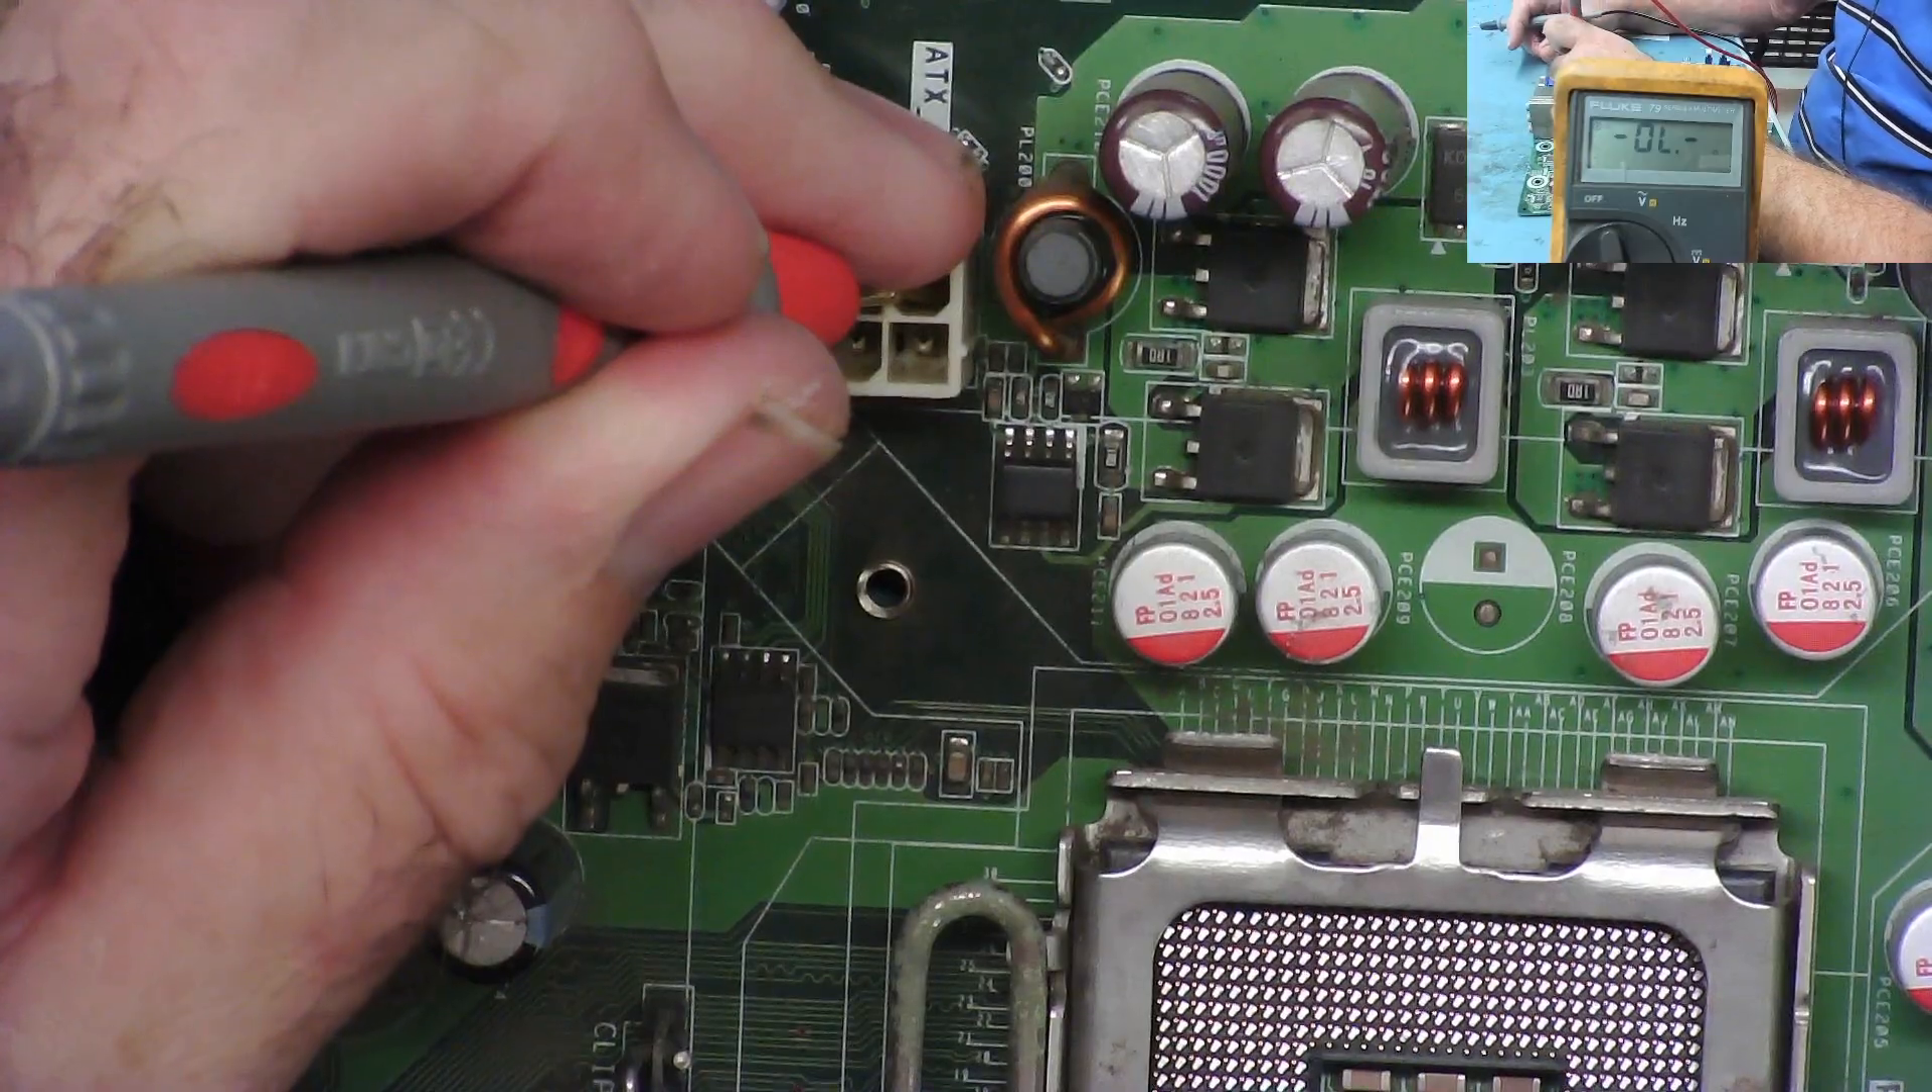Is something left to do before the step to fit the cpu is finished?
Yes.